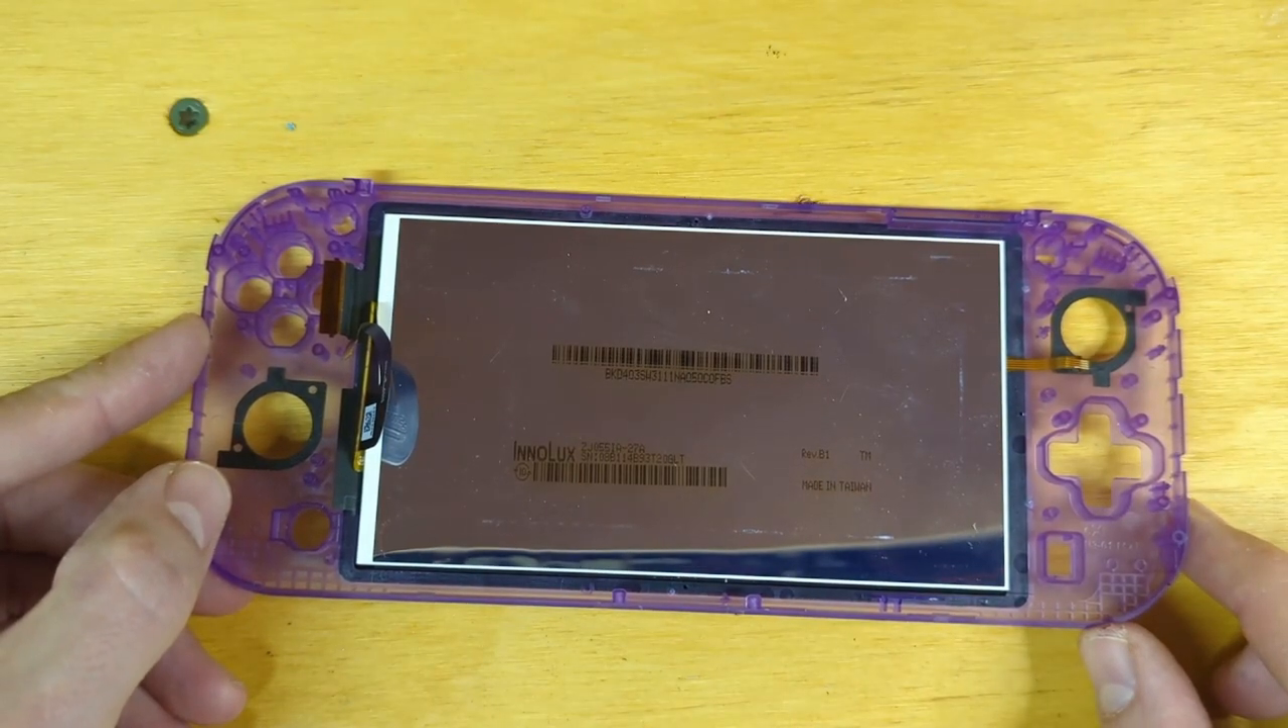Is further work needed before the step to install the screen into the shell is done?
No.